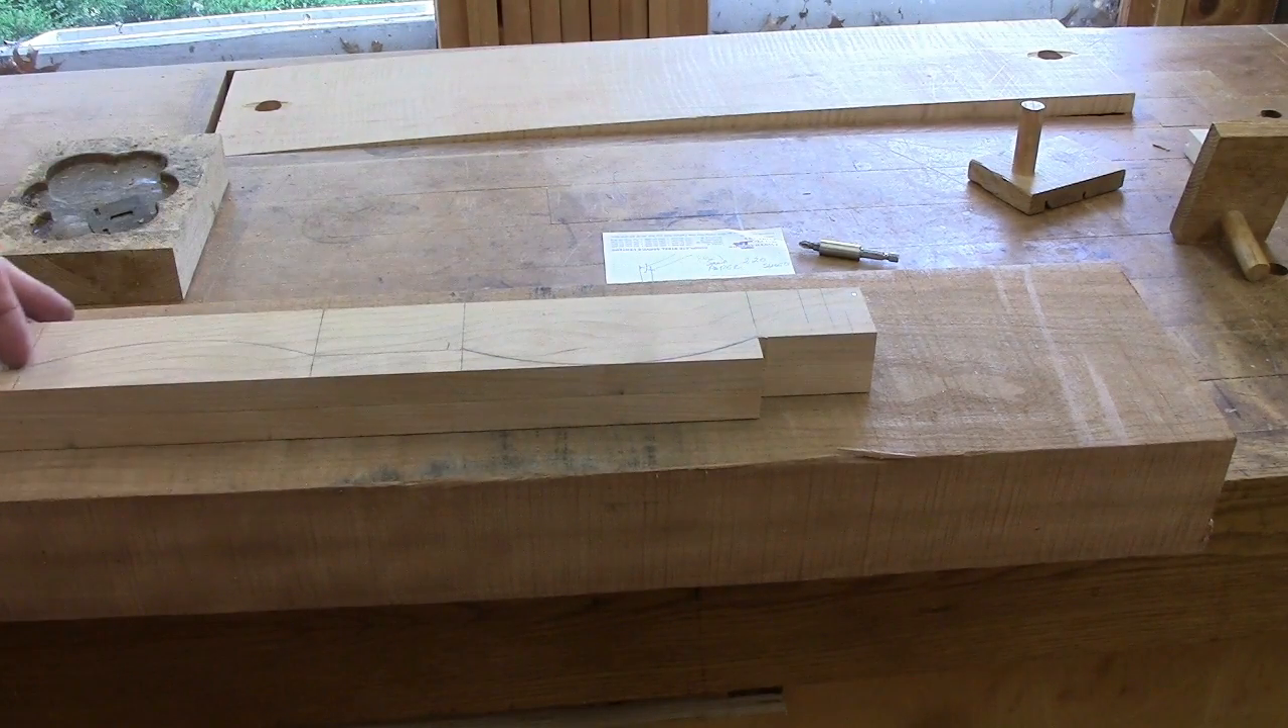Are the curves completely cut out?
No.